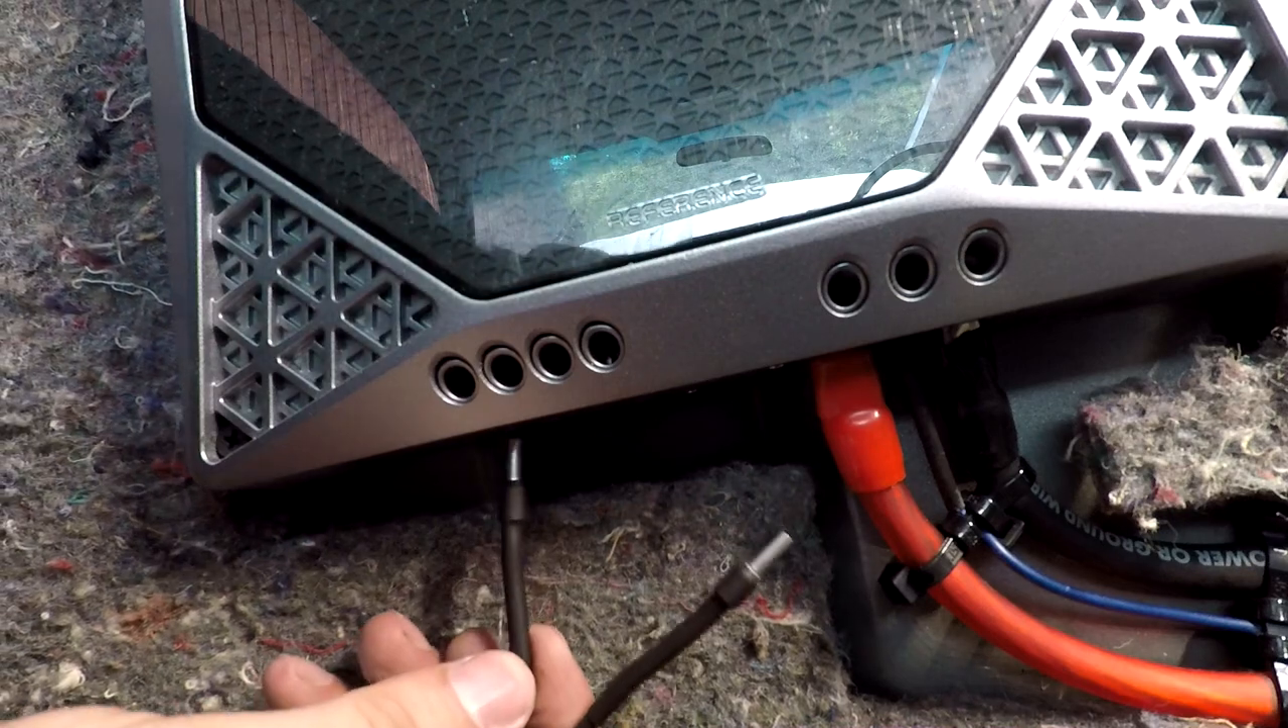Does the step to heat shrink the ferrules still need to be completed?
No.